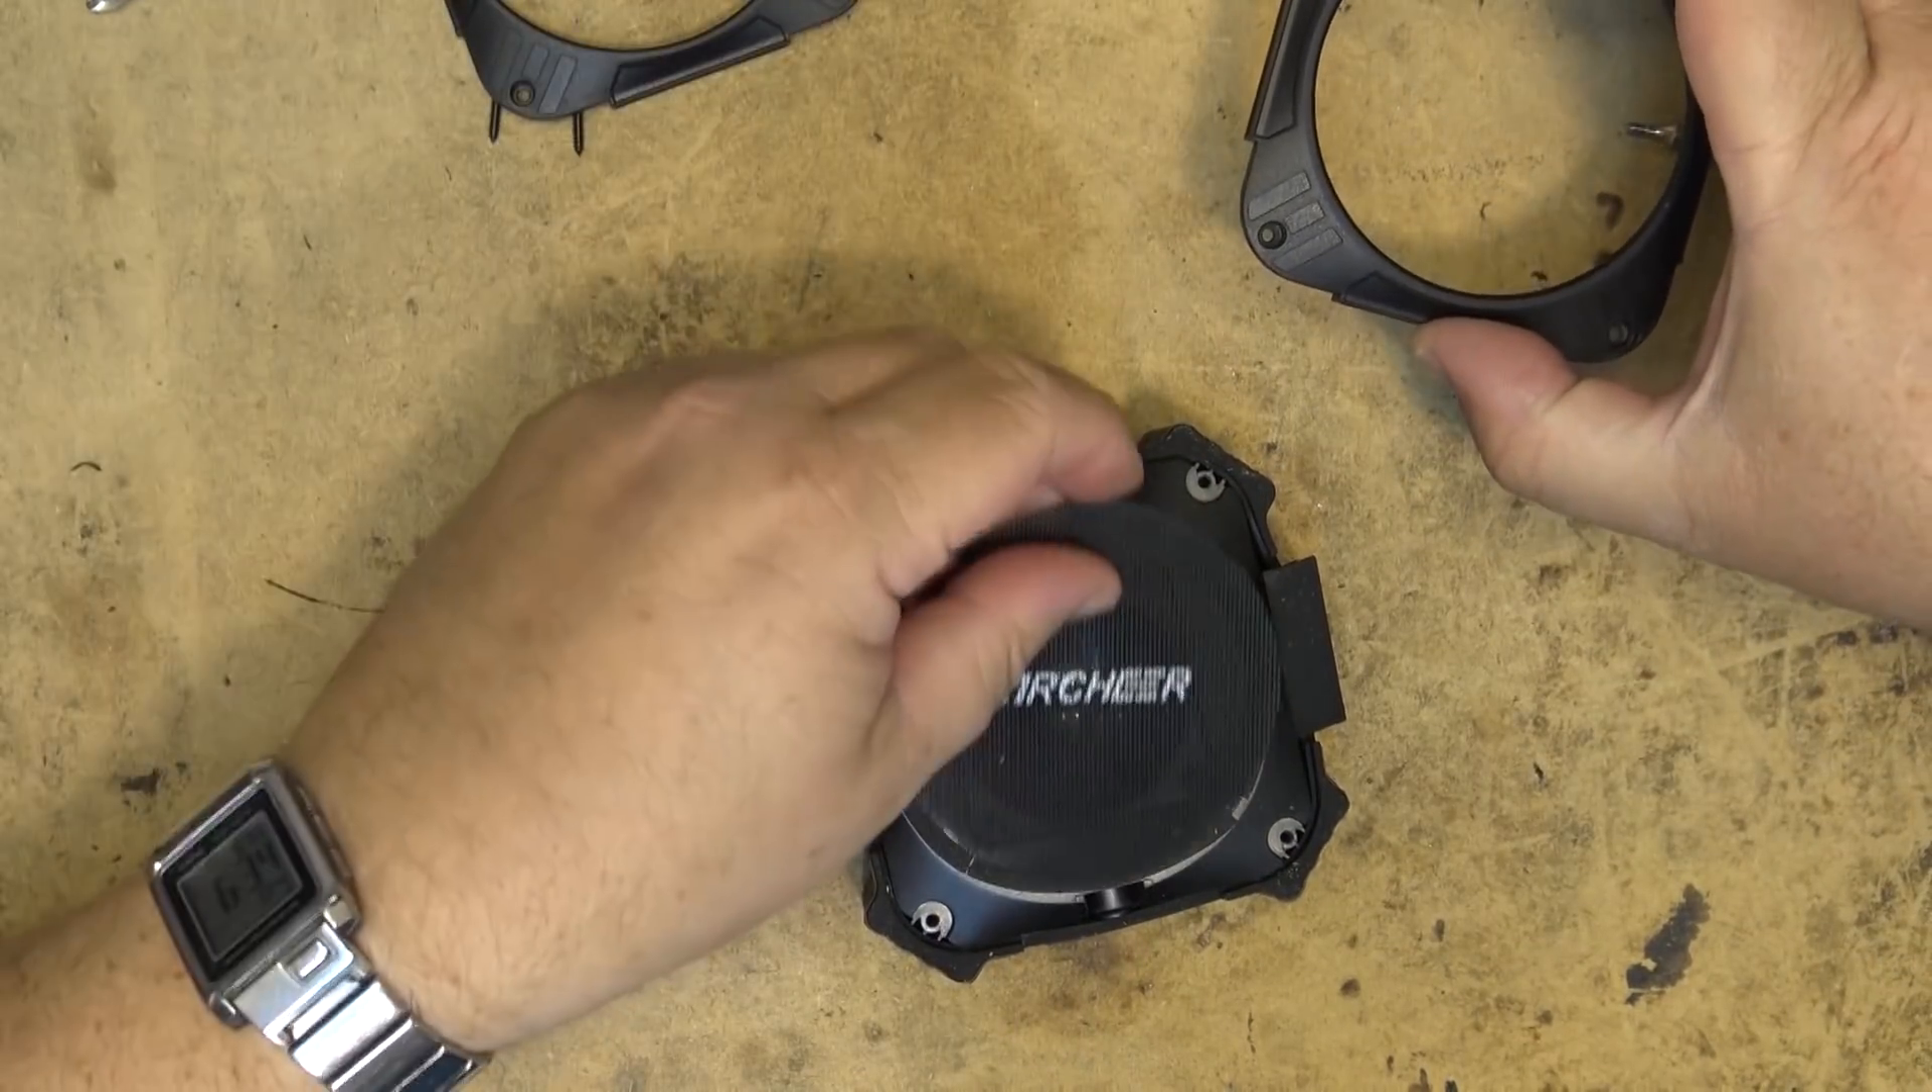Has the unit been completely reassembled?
No.